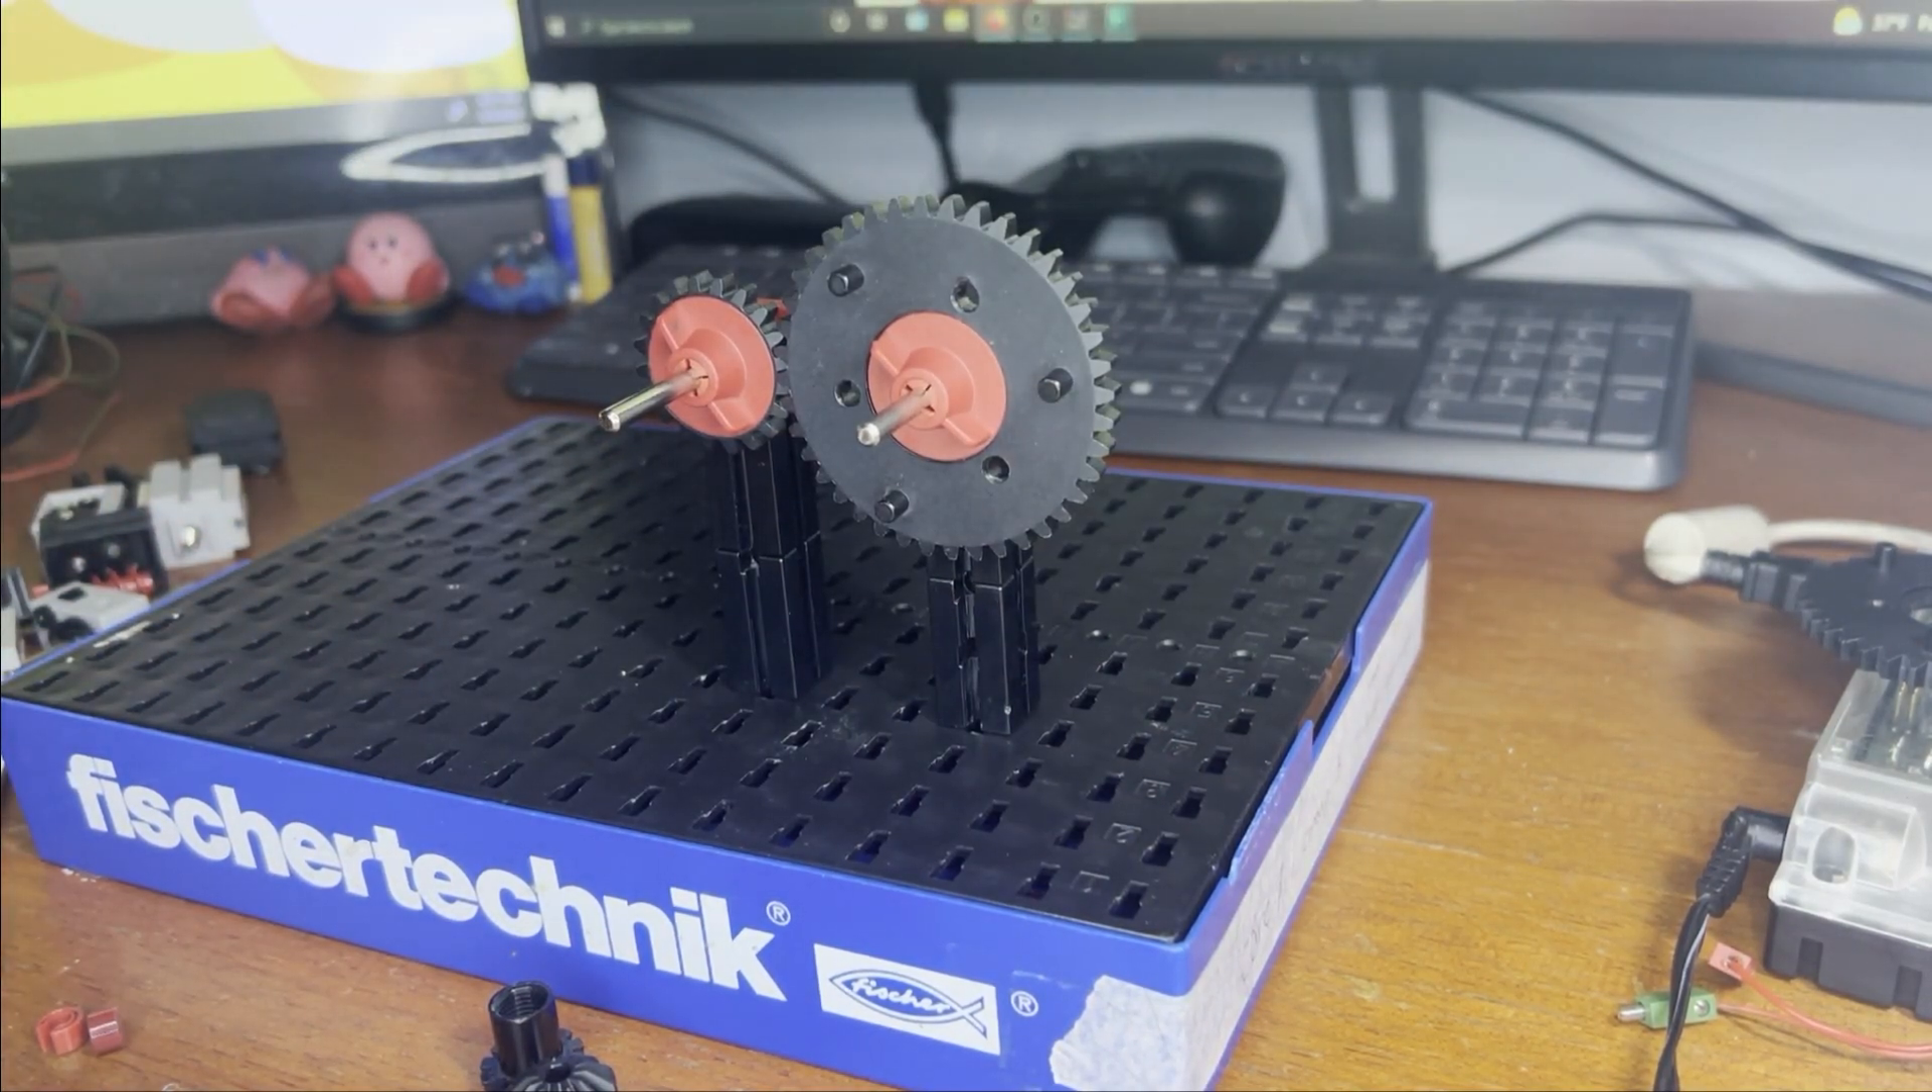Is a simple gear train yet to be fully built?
No.